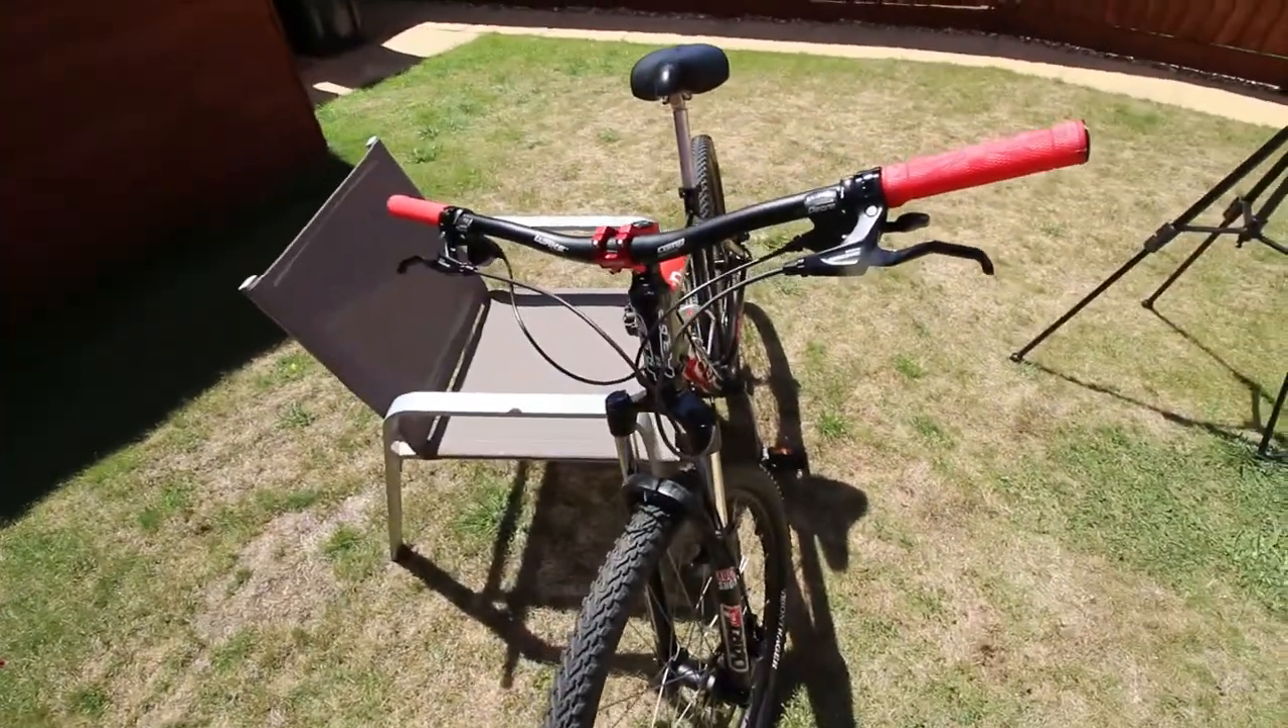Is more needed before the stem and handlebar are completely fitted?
No.